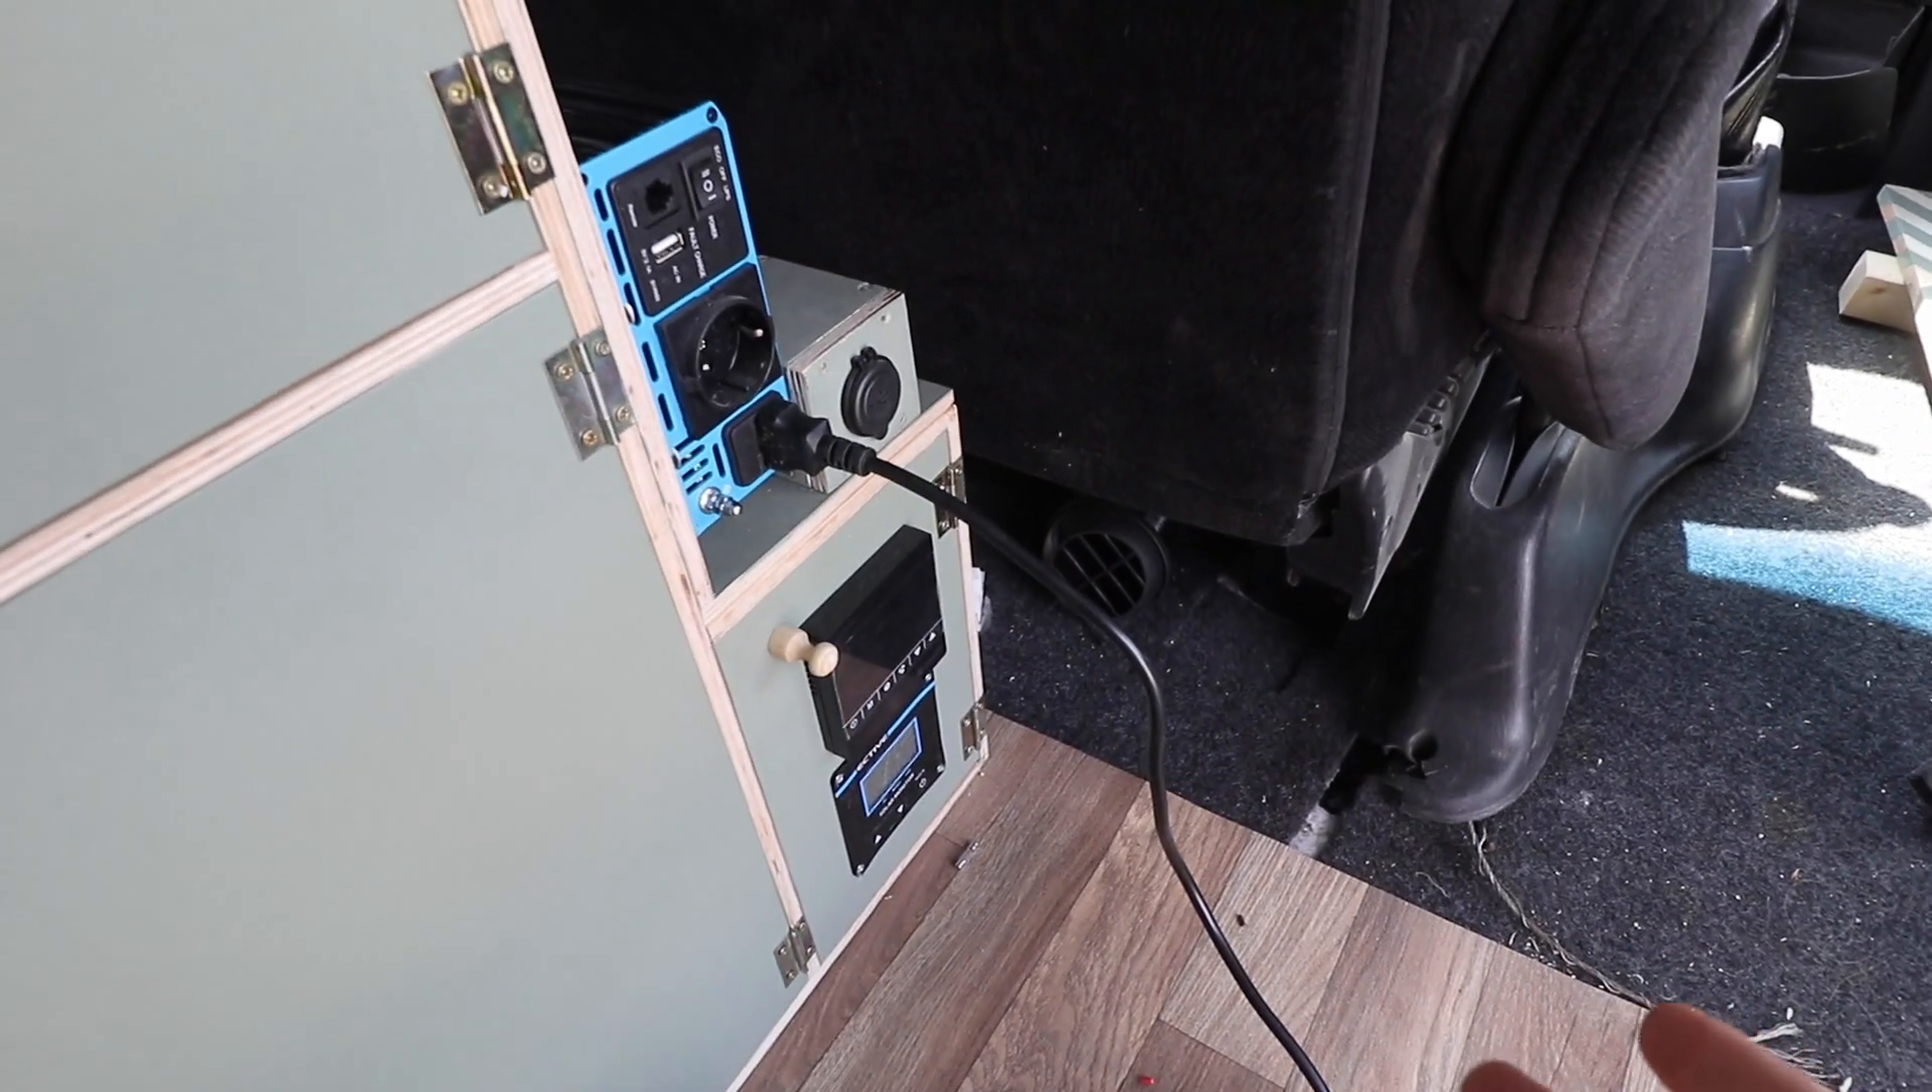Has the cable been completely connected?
Yes.